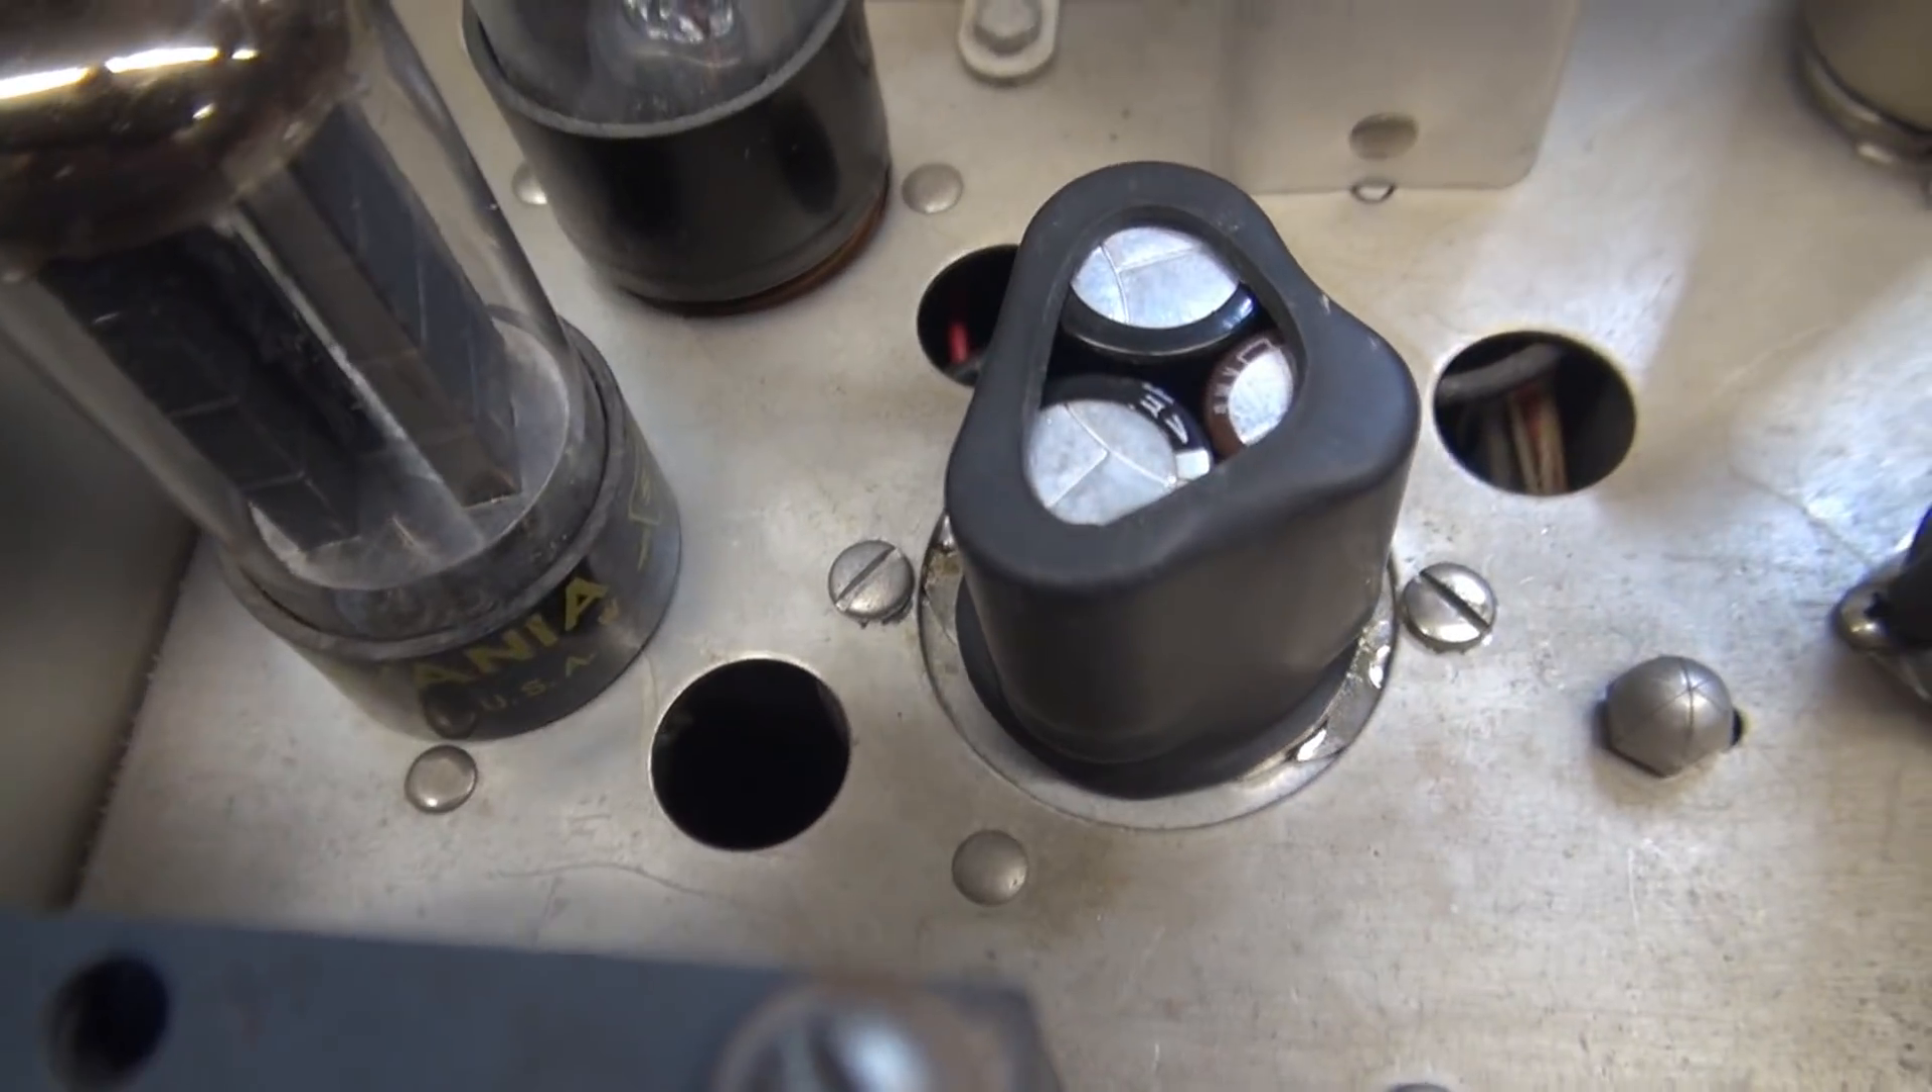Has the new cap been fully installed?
Yes.